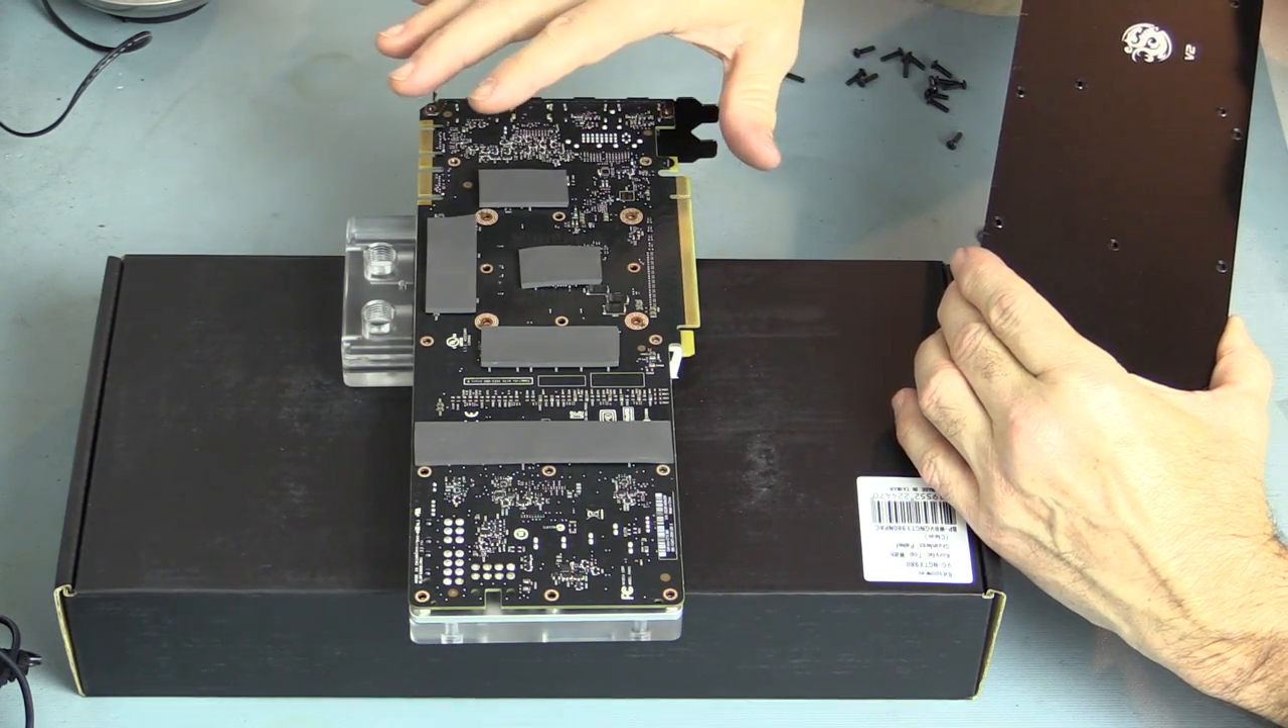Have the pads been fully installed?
Yes.